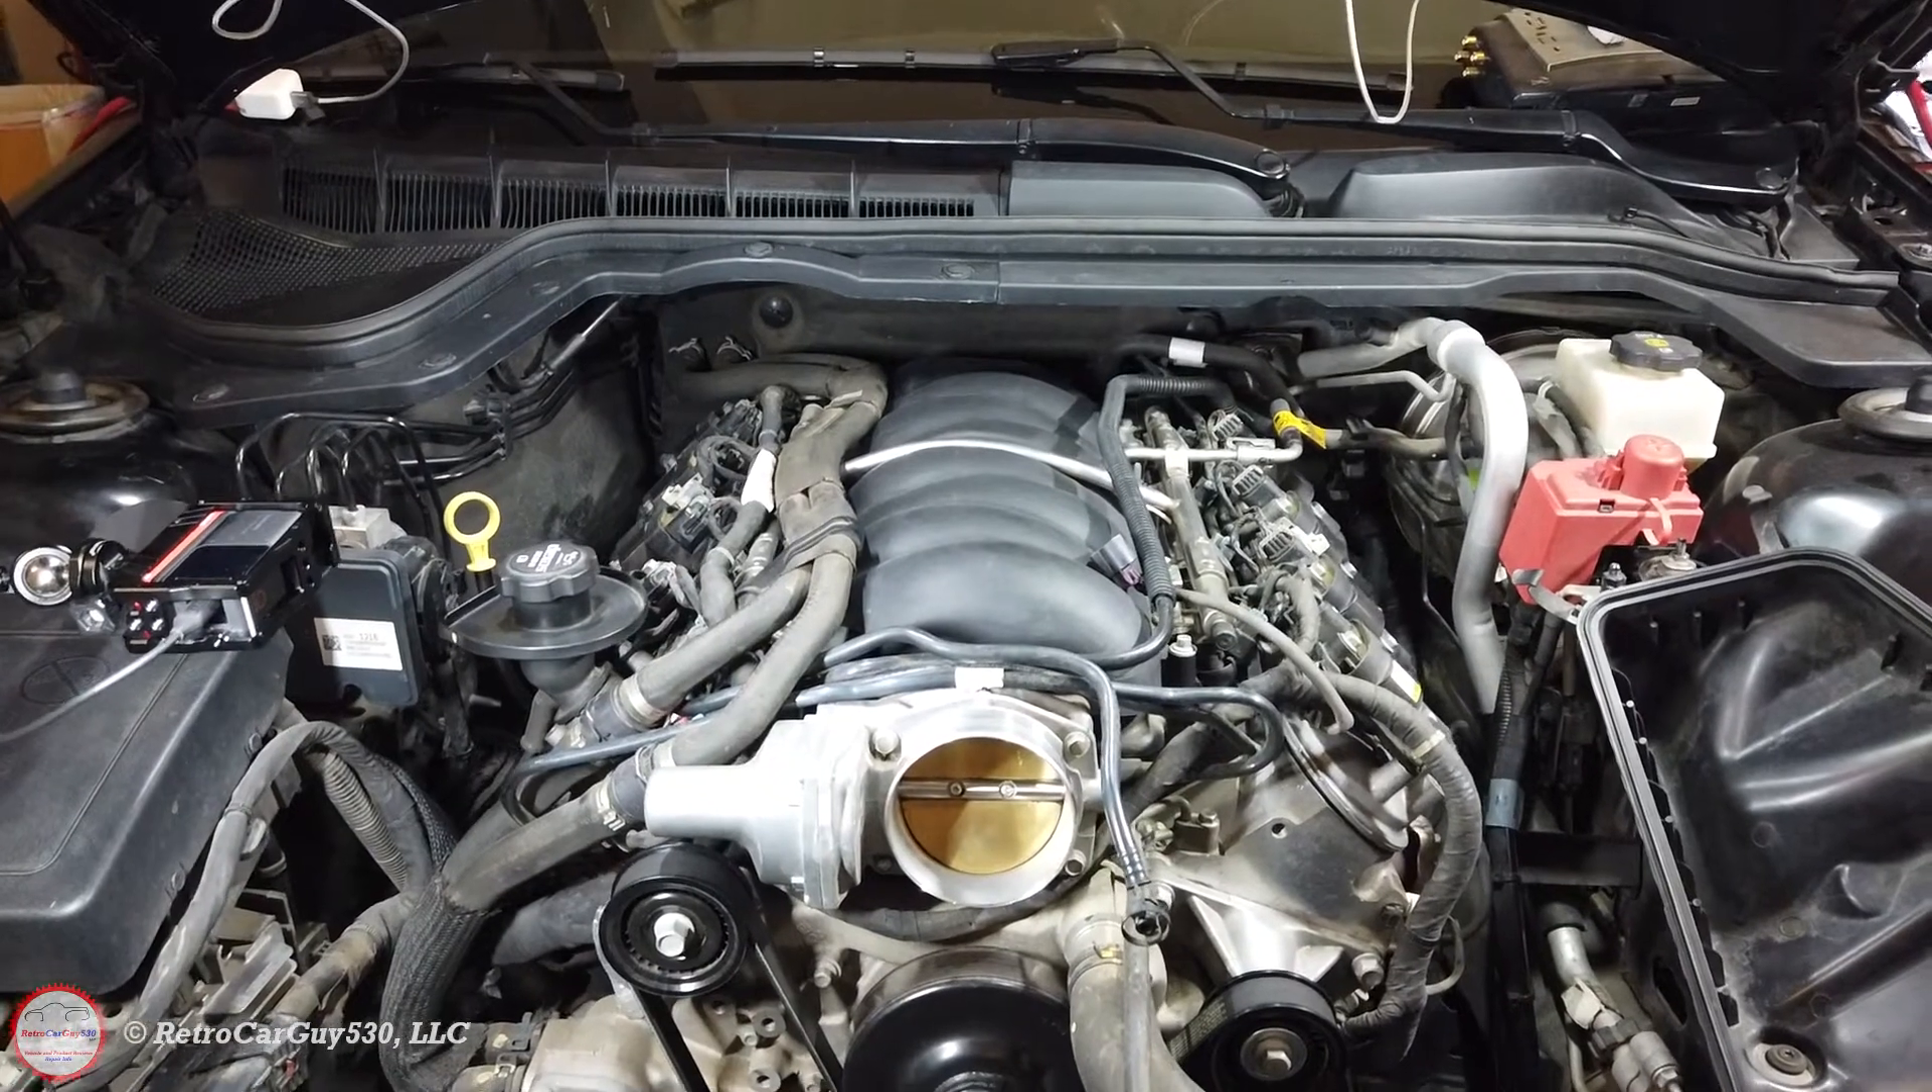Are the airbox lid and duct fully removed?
Yes.